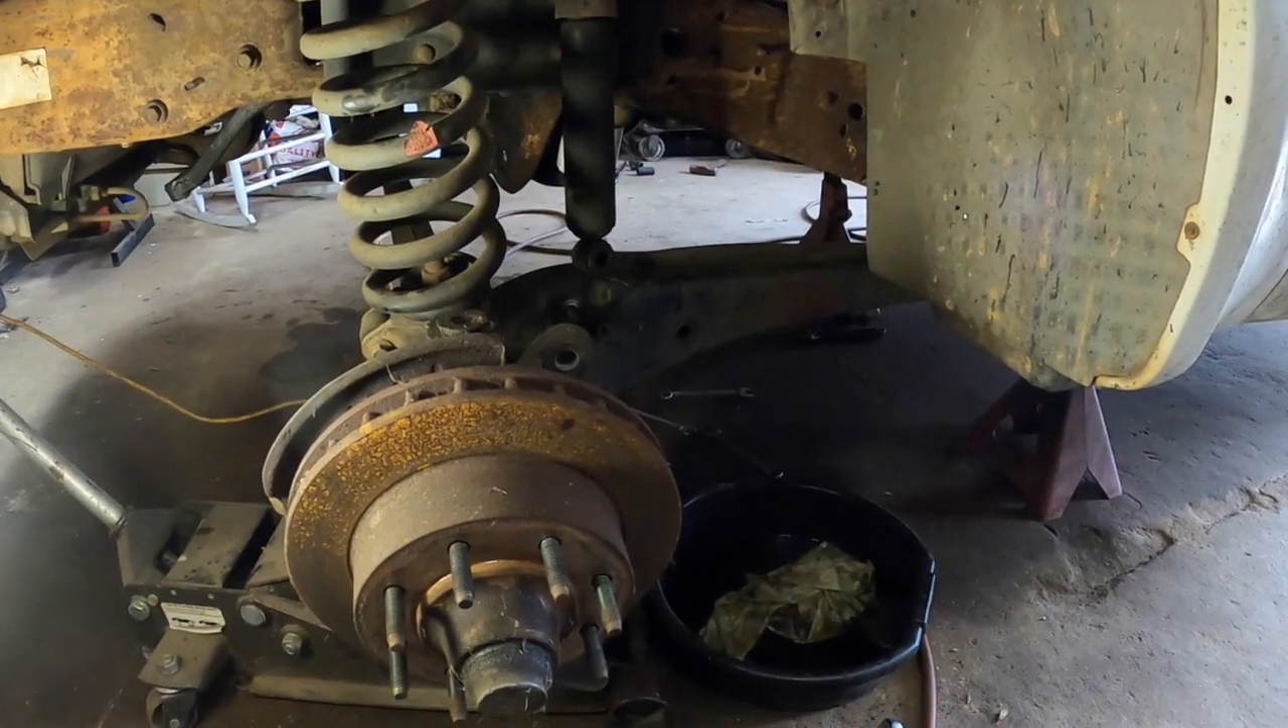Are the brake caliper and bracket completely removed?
Yes.